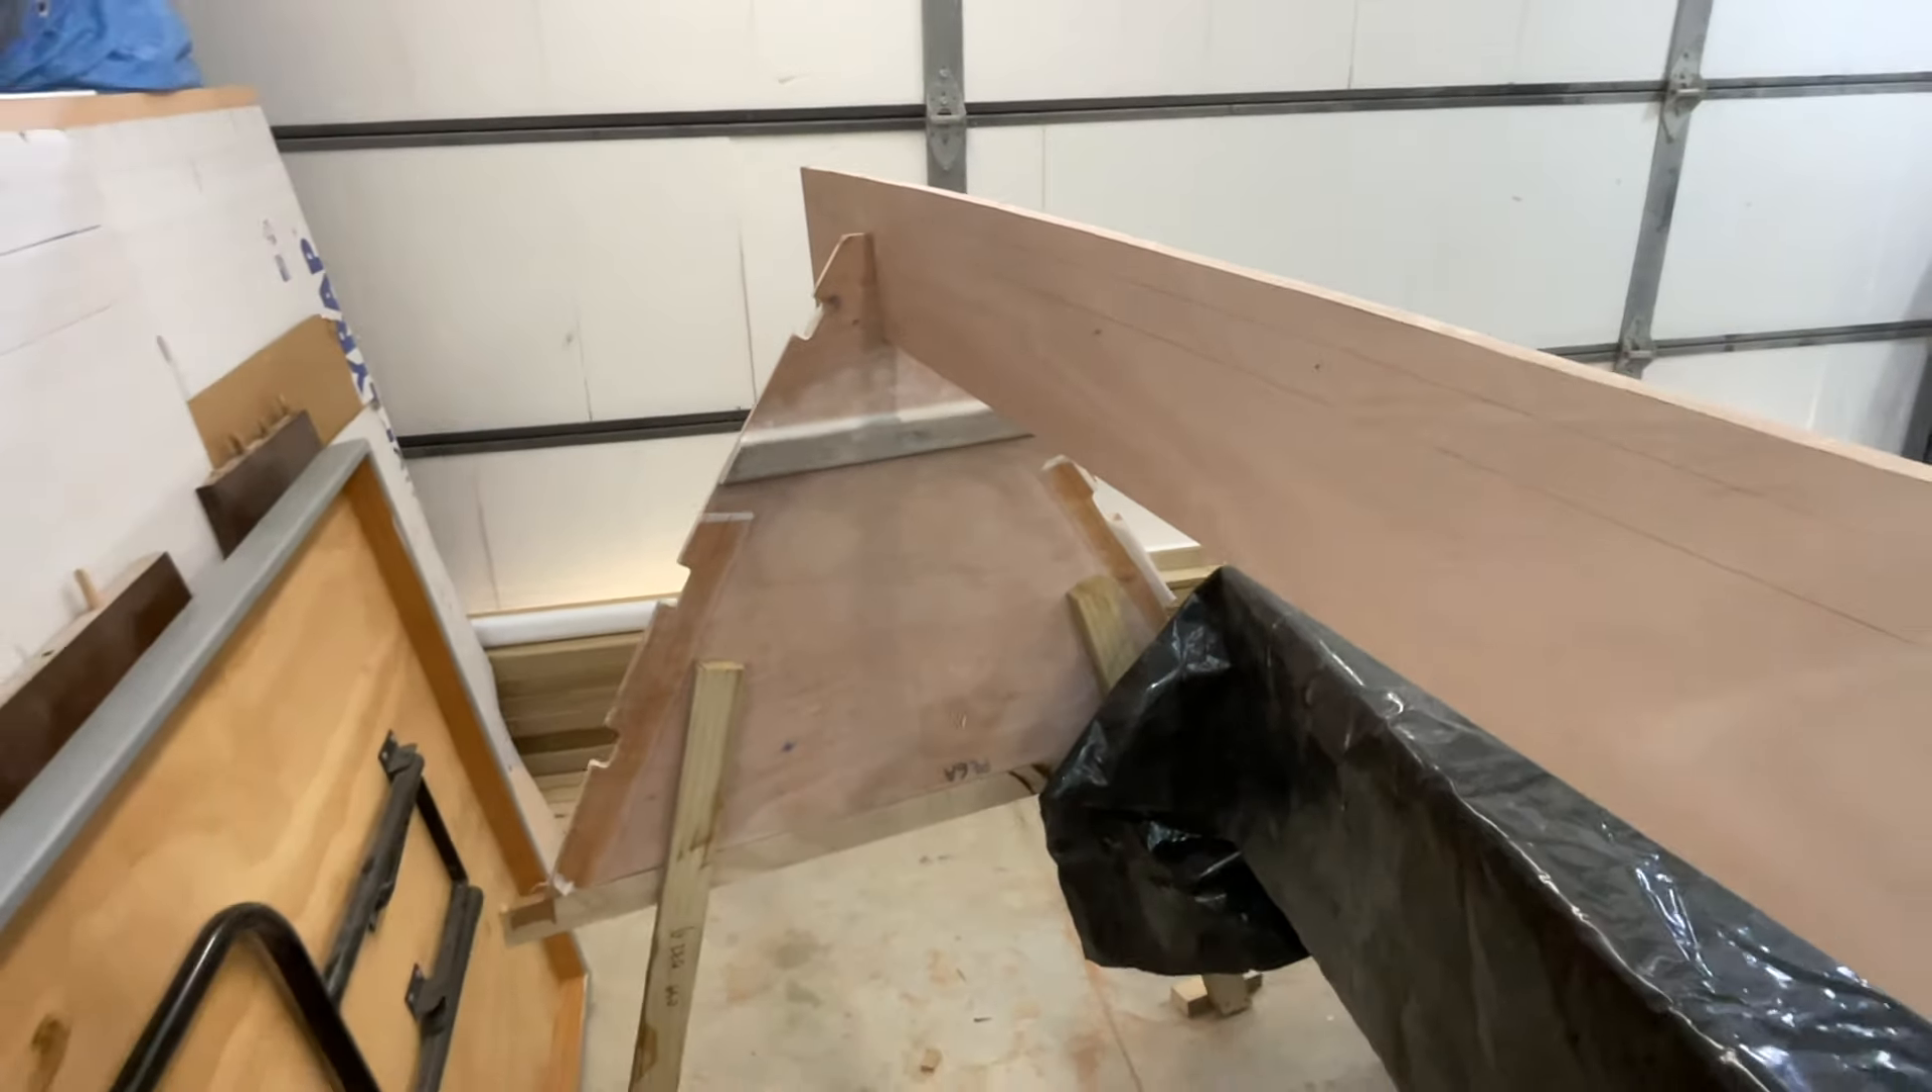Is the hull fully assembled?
No.